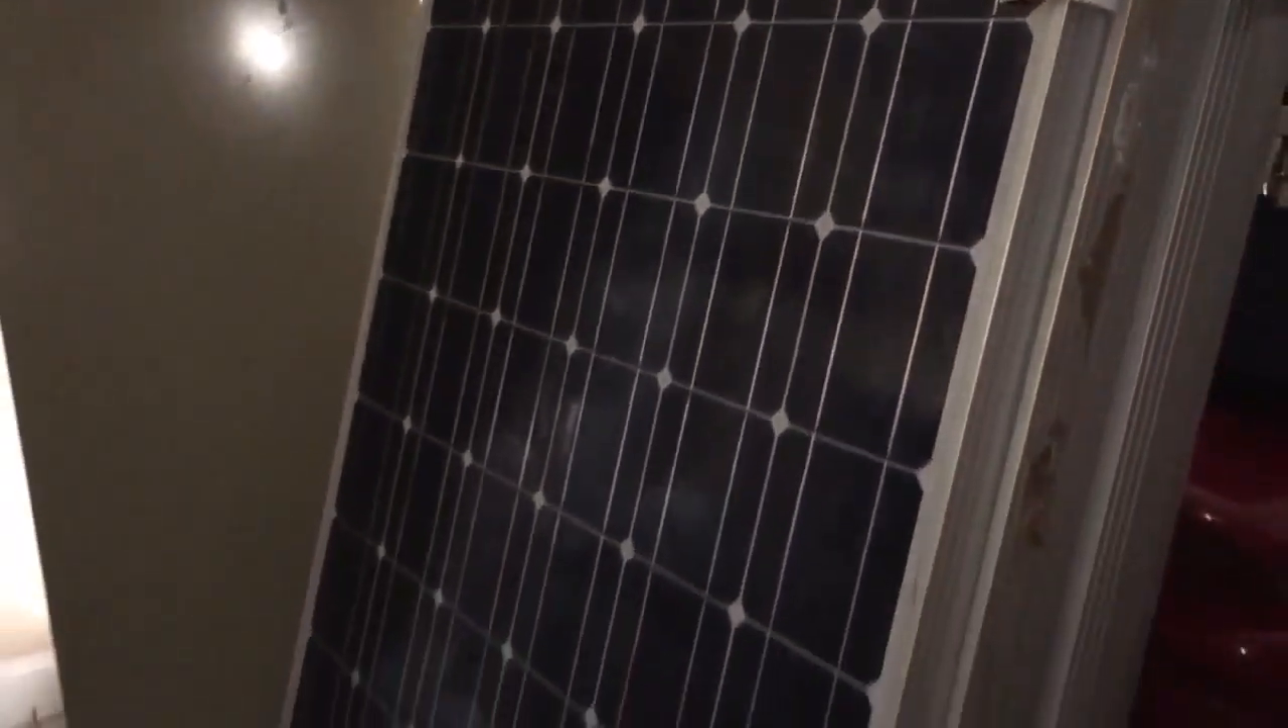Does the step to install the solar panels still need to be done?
Yes.